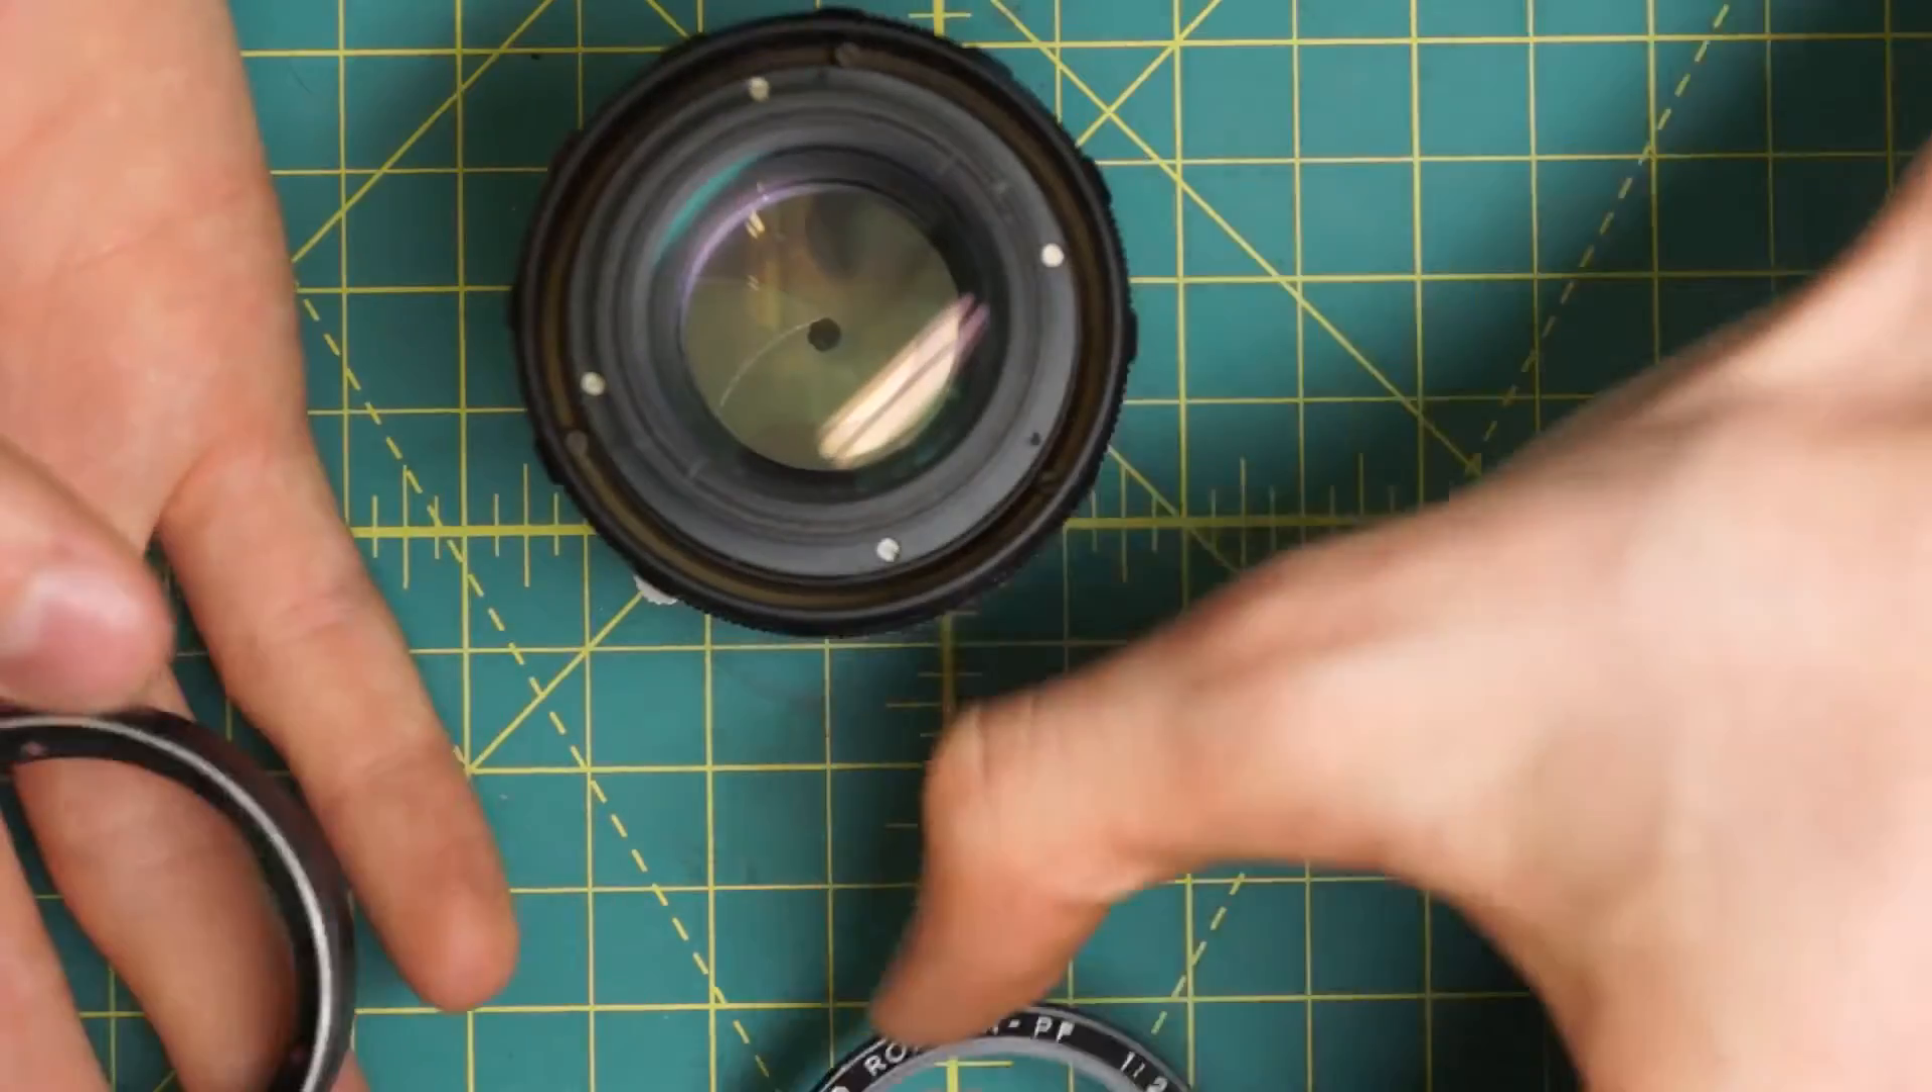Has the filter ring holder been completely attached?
No.